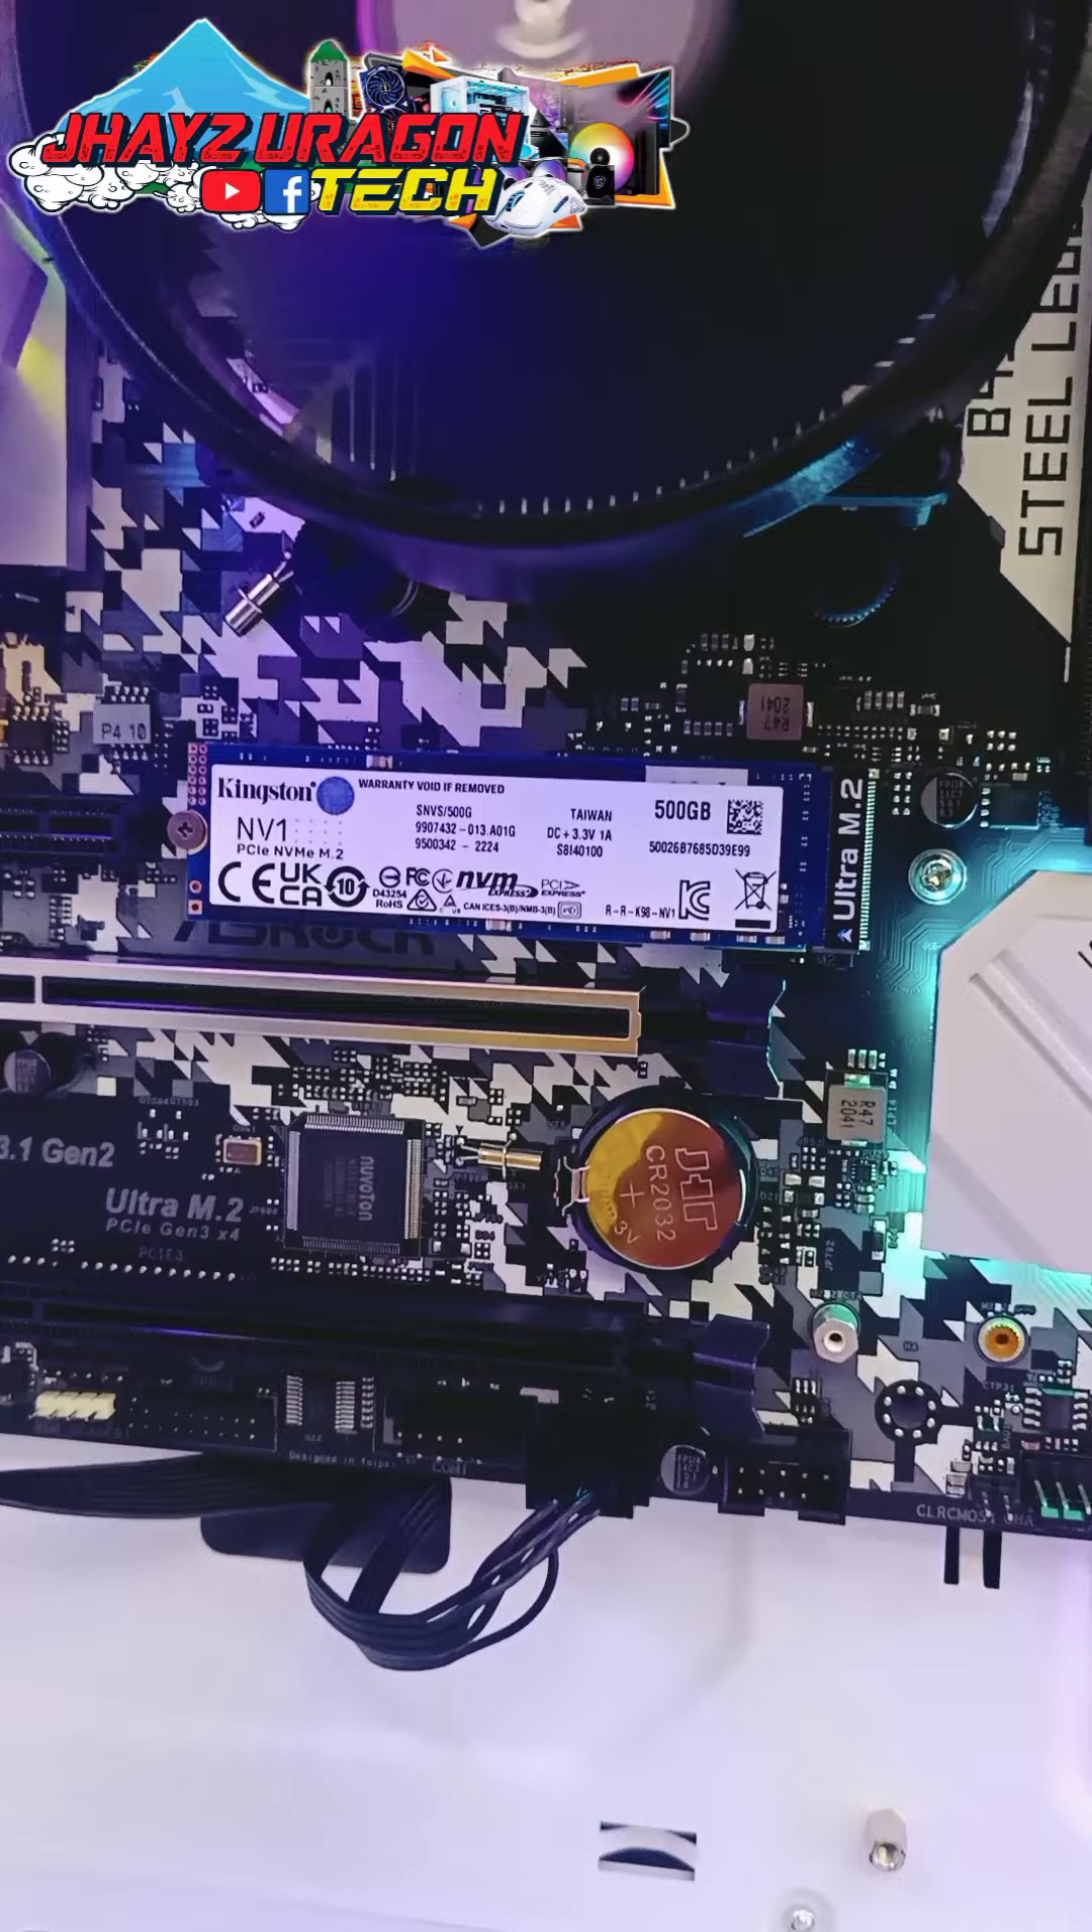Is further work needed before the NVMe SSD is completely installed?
No.